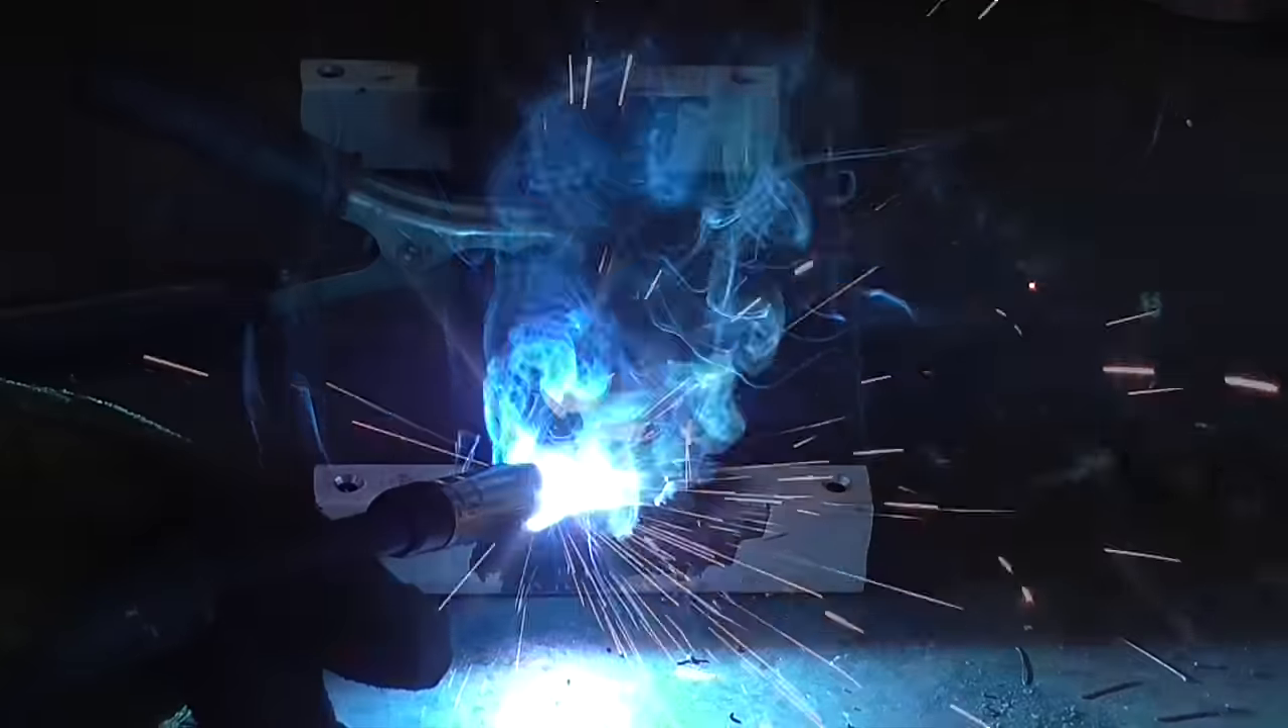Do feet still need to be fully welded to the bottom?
Yes.